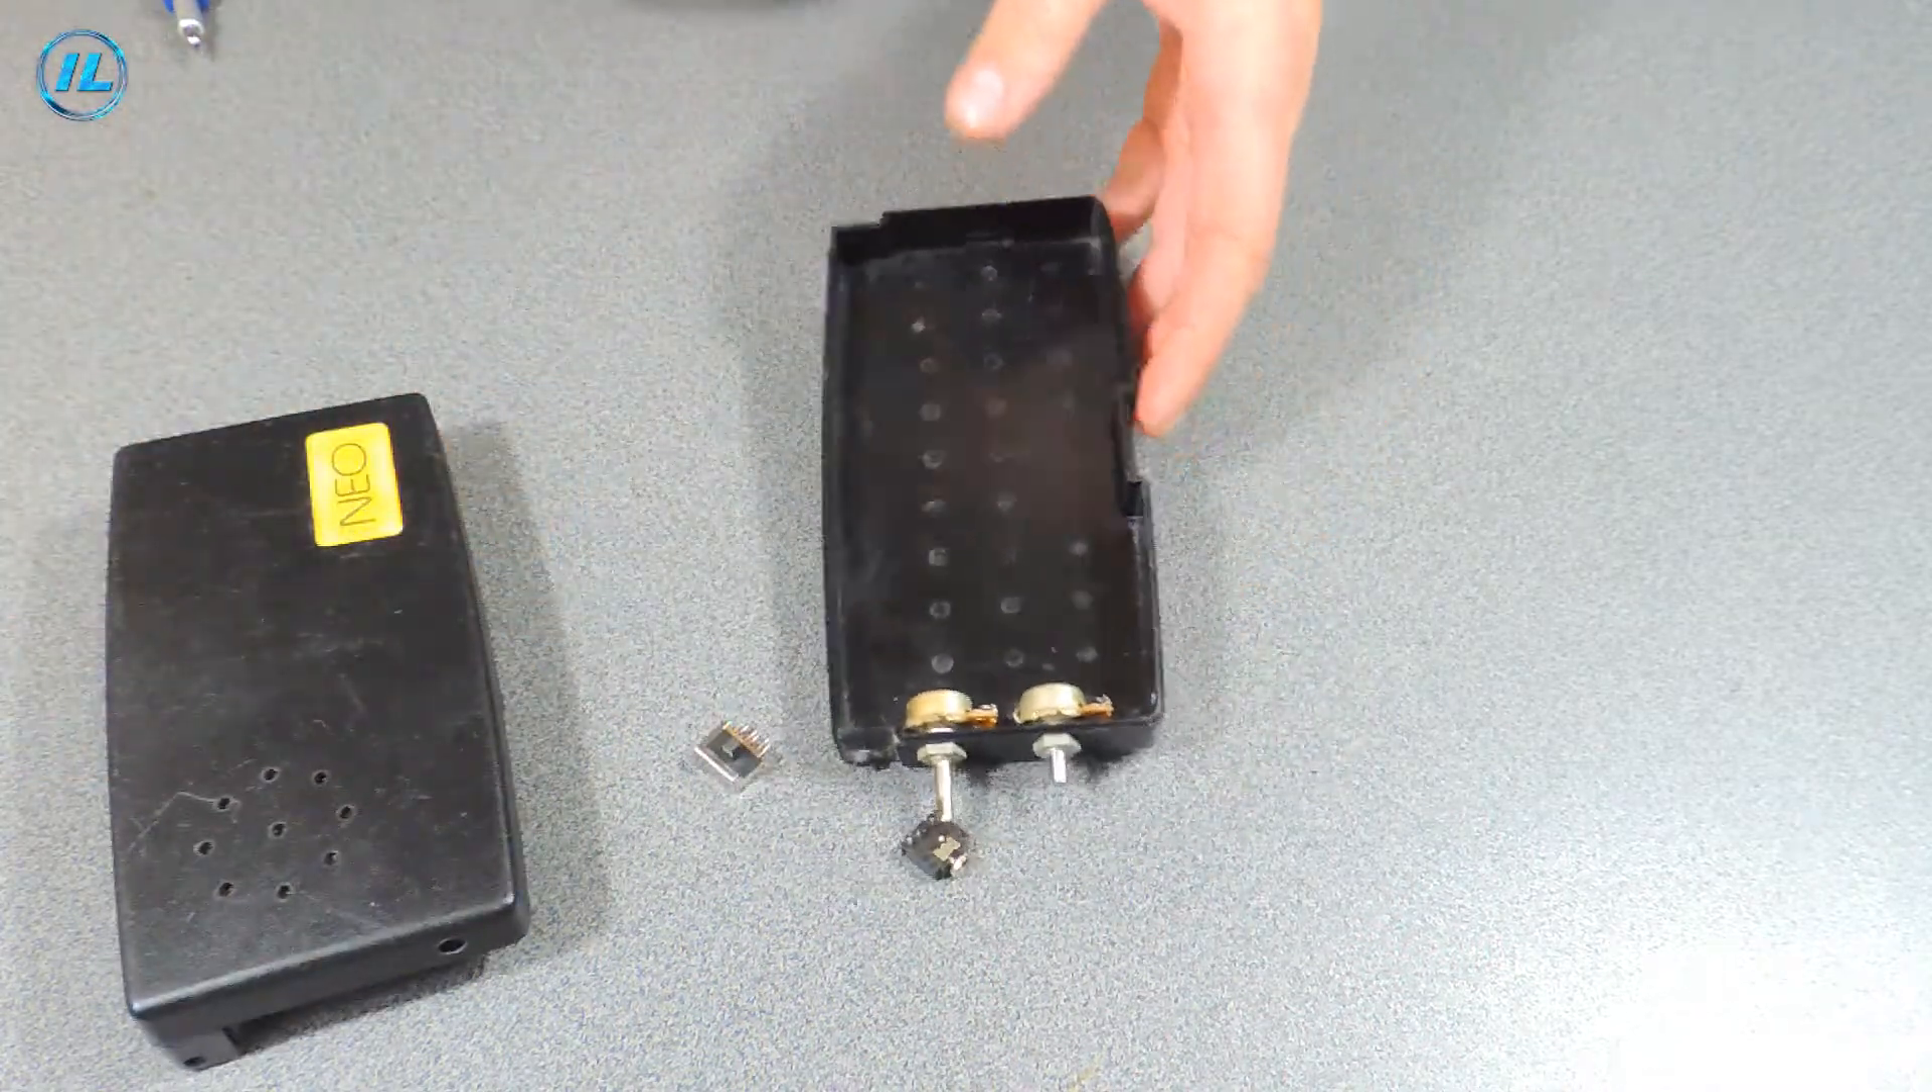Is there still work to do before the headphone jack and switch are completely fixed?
Yes.